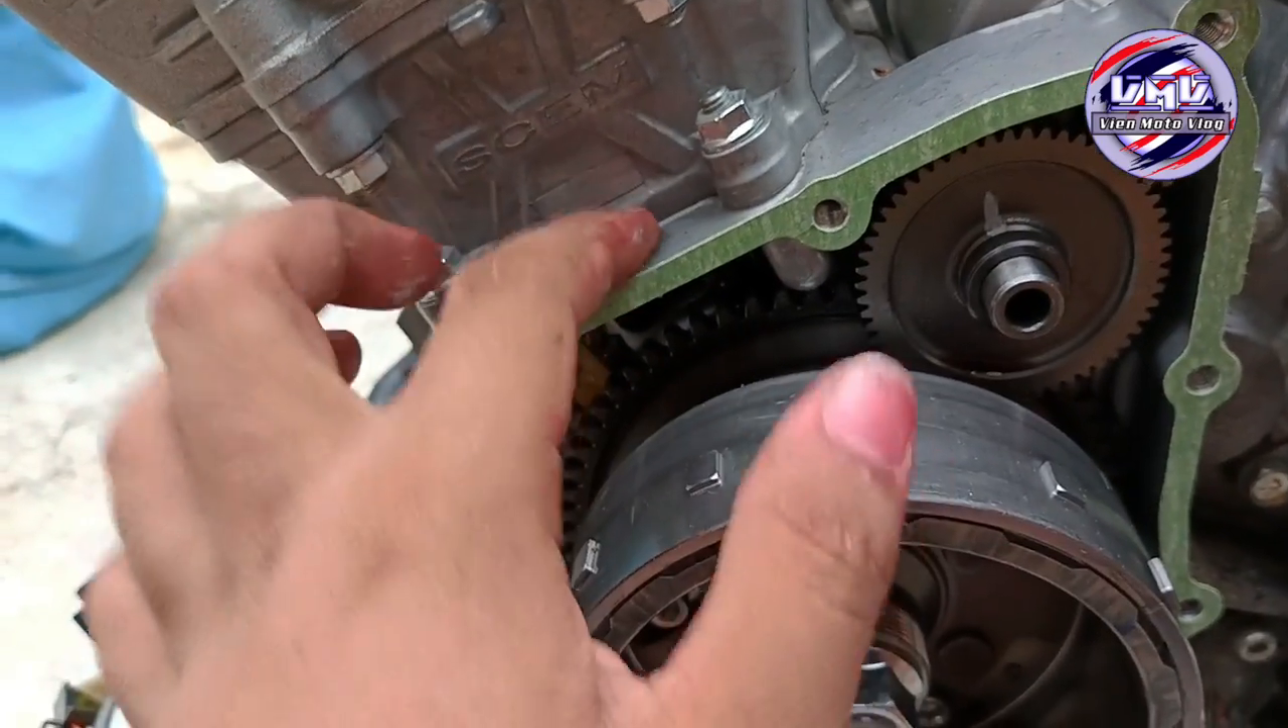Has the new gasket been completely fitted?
Yes.